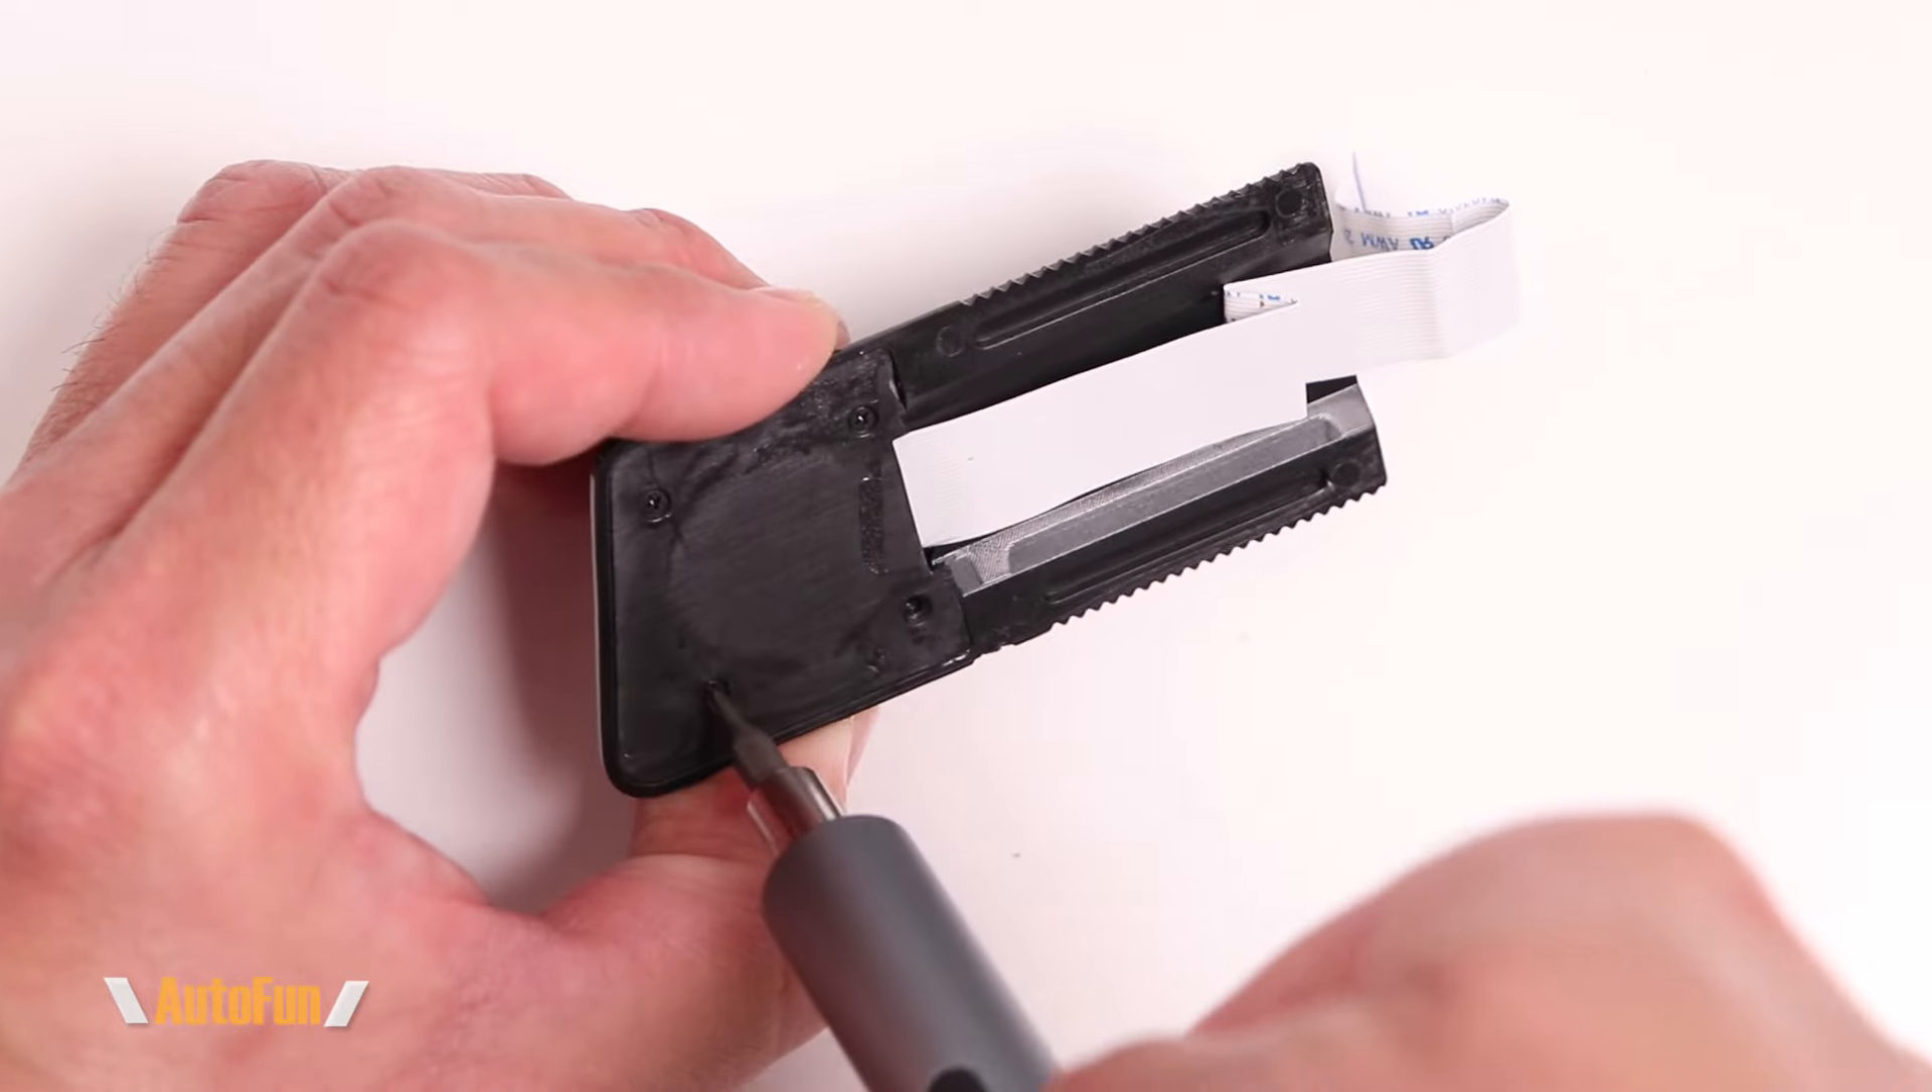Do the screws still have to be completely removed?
Yes.